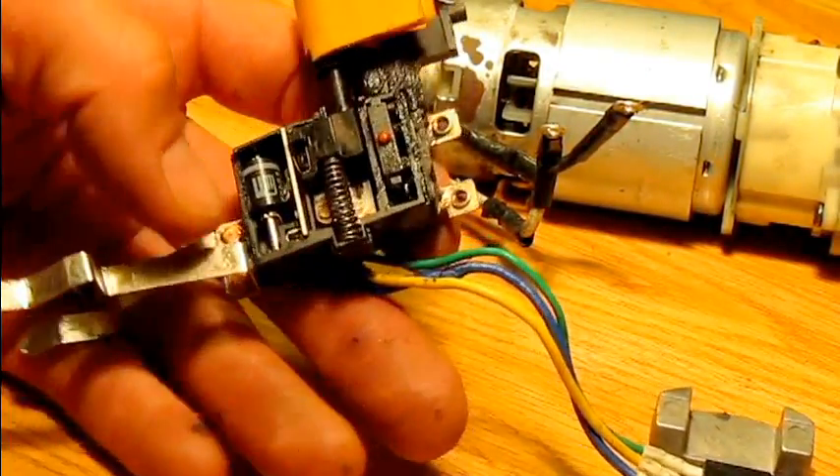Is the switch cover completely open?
Yes.